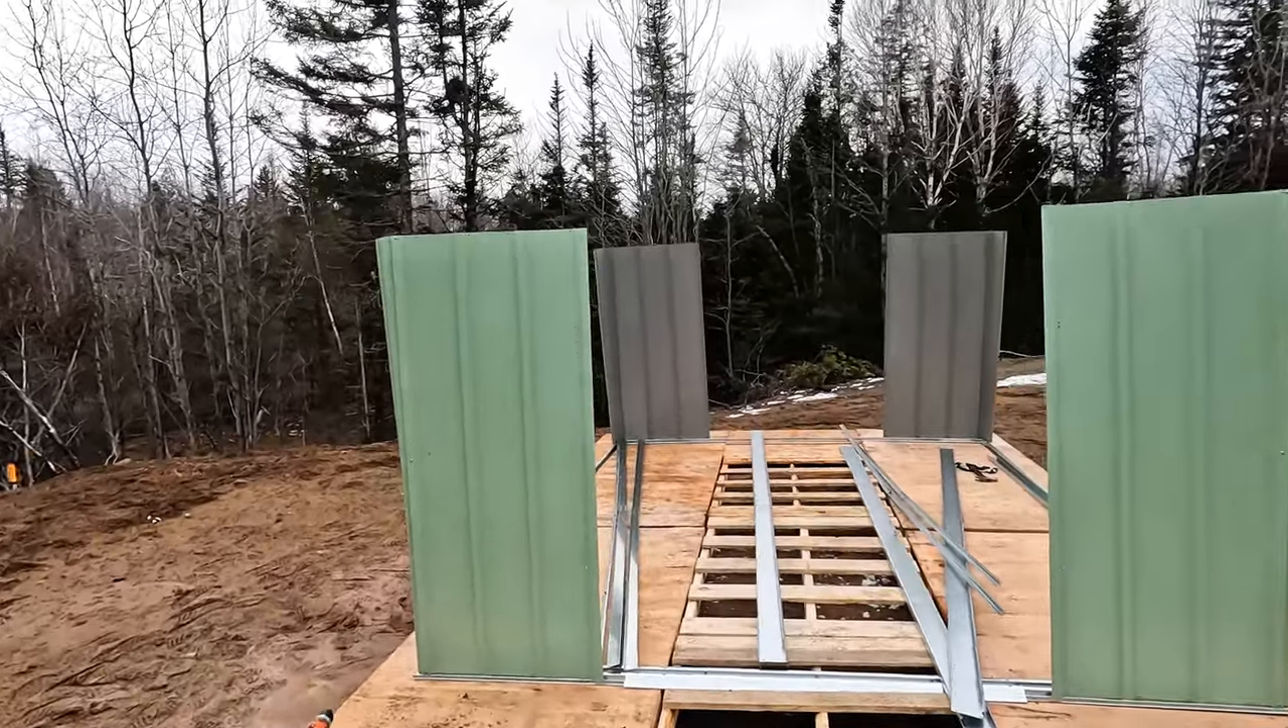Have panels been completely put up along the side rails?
No.